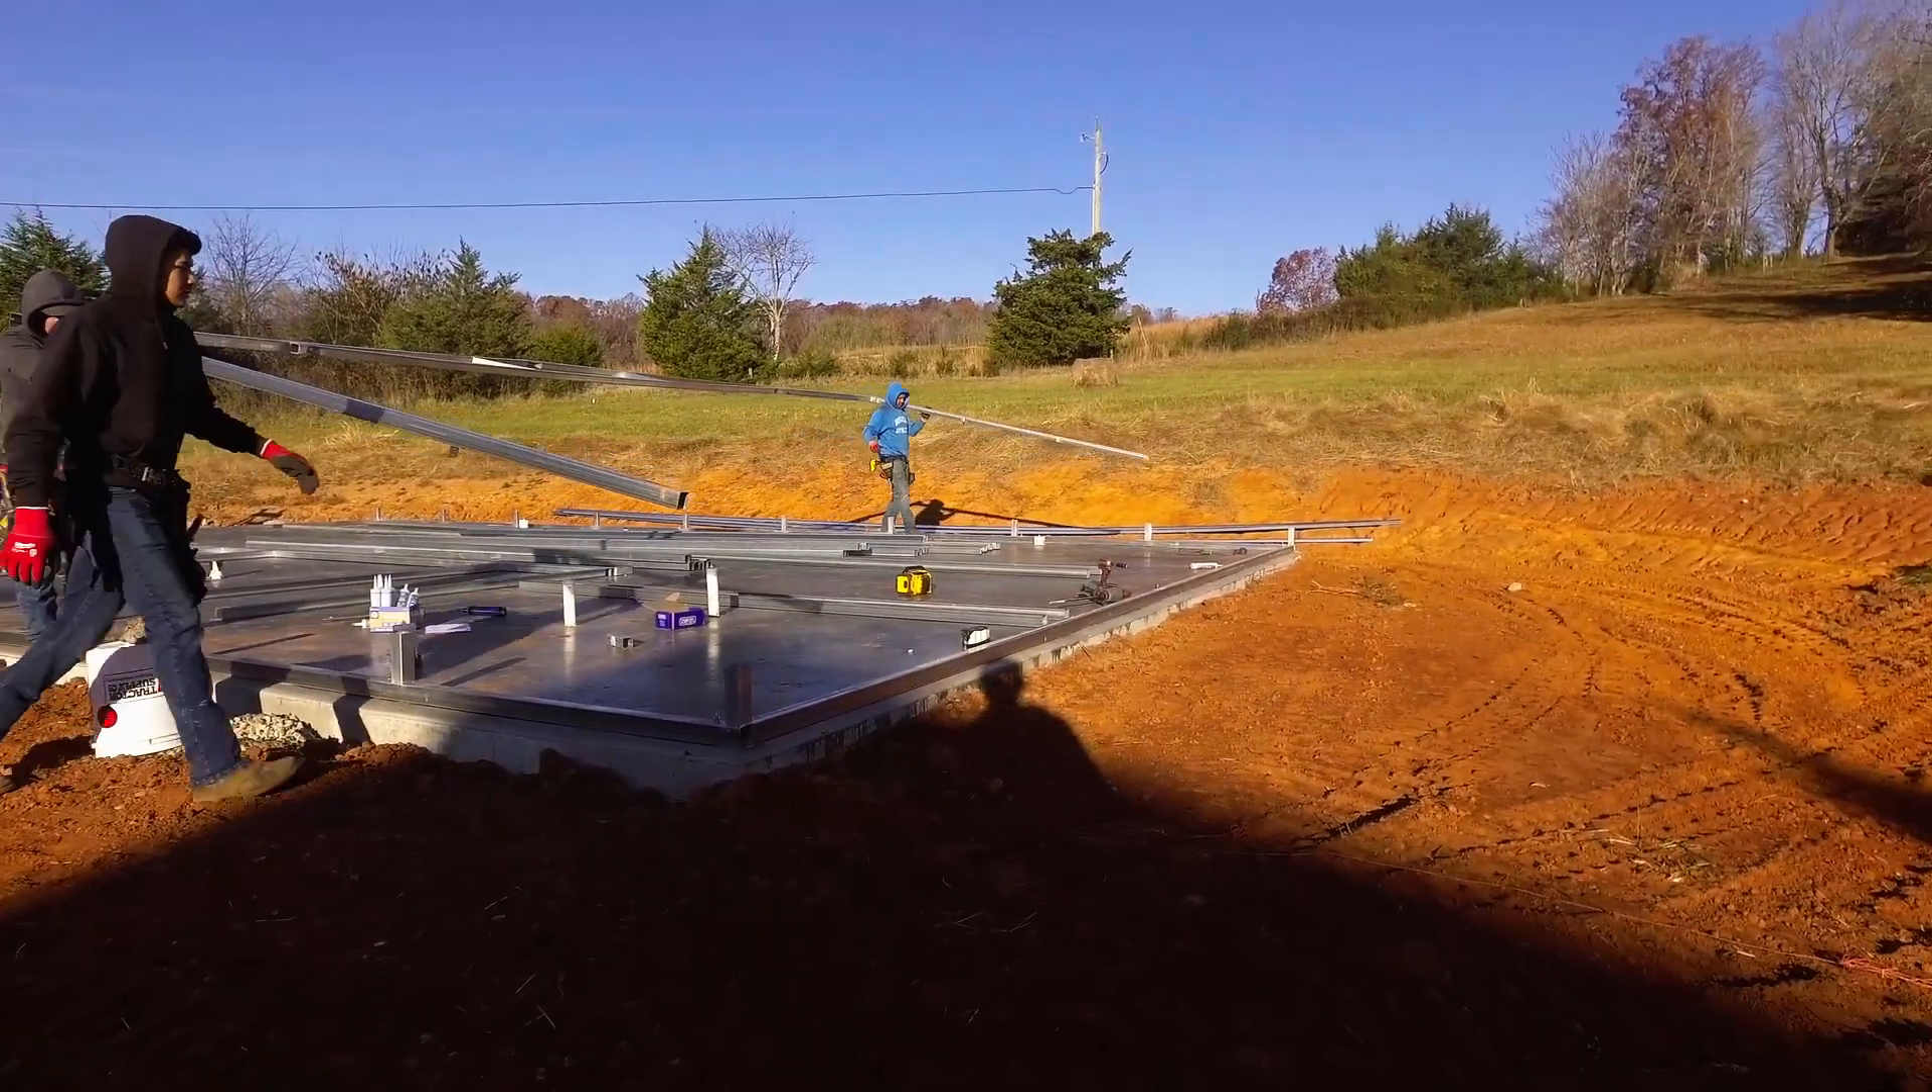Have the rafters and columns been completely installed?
No.